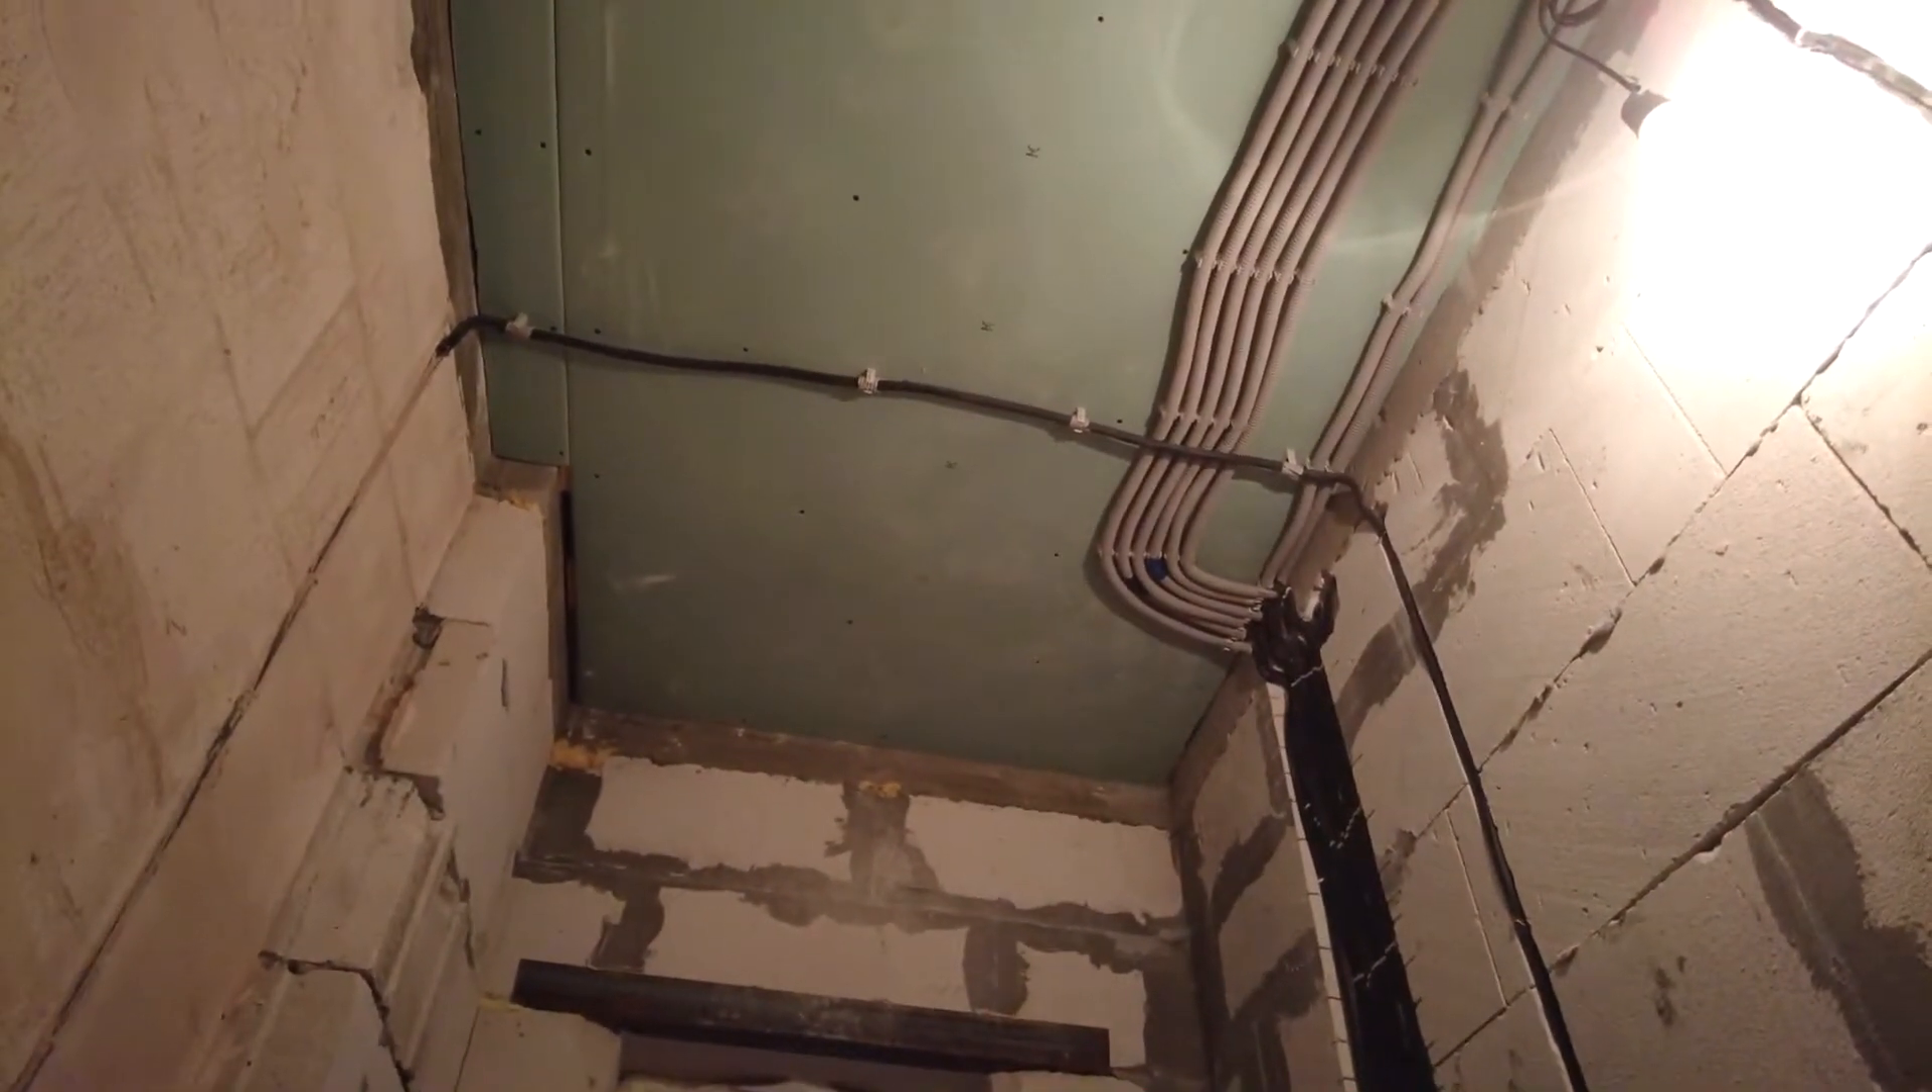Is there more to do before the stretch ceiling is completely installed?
Yes.